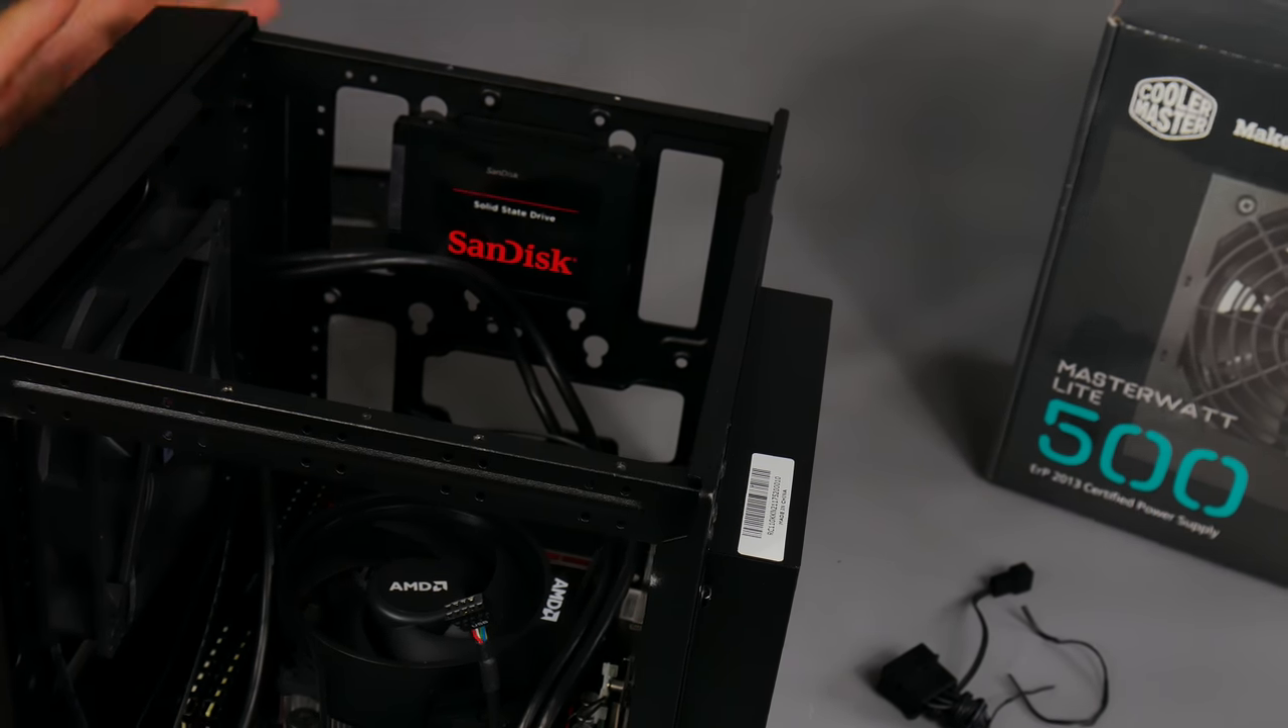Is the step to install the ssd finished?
Yes.